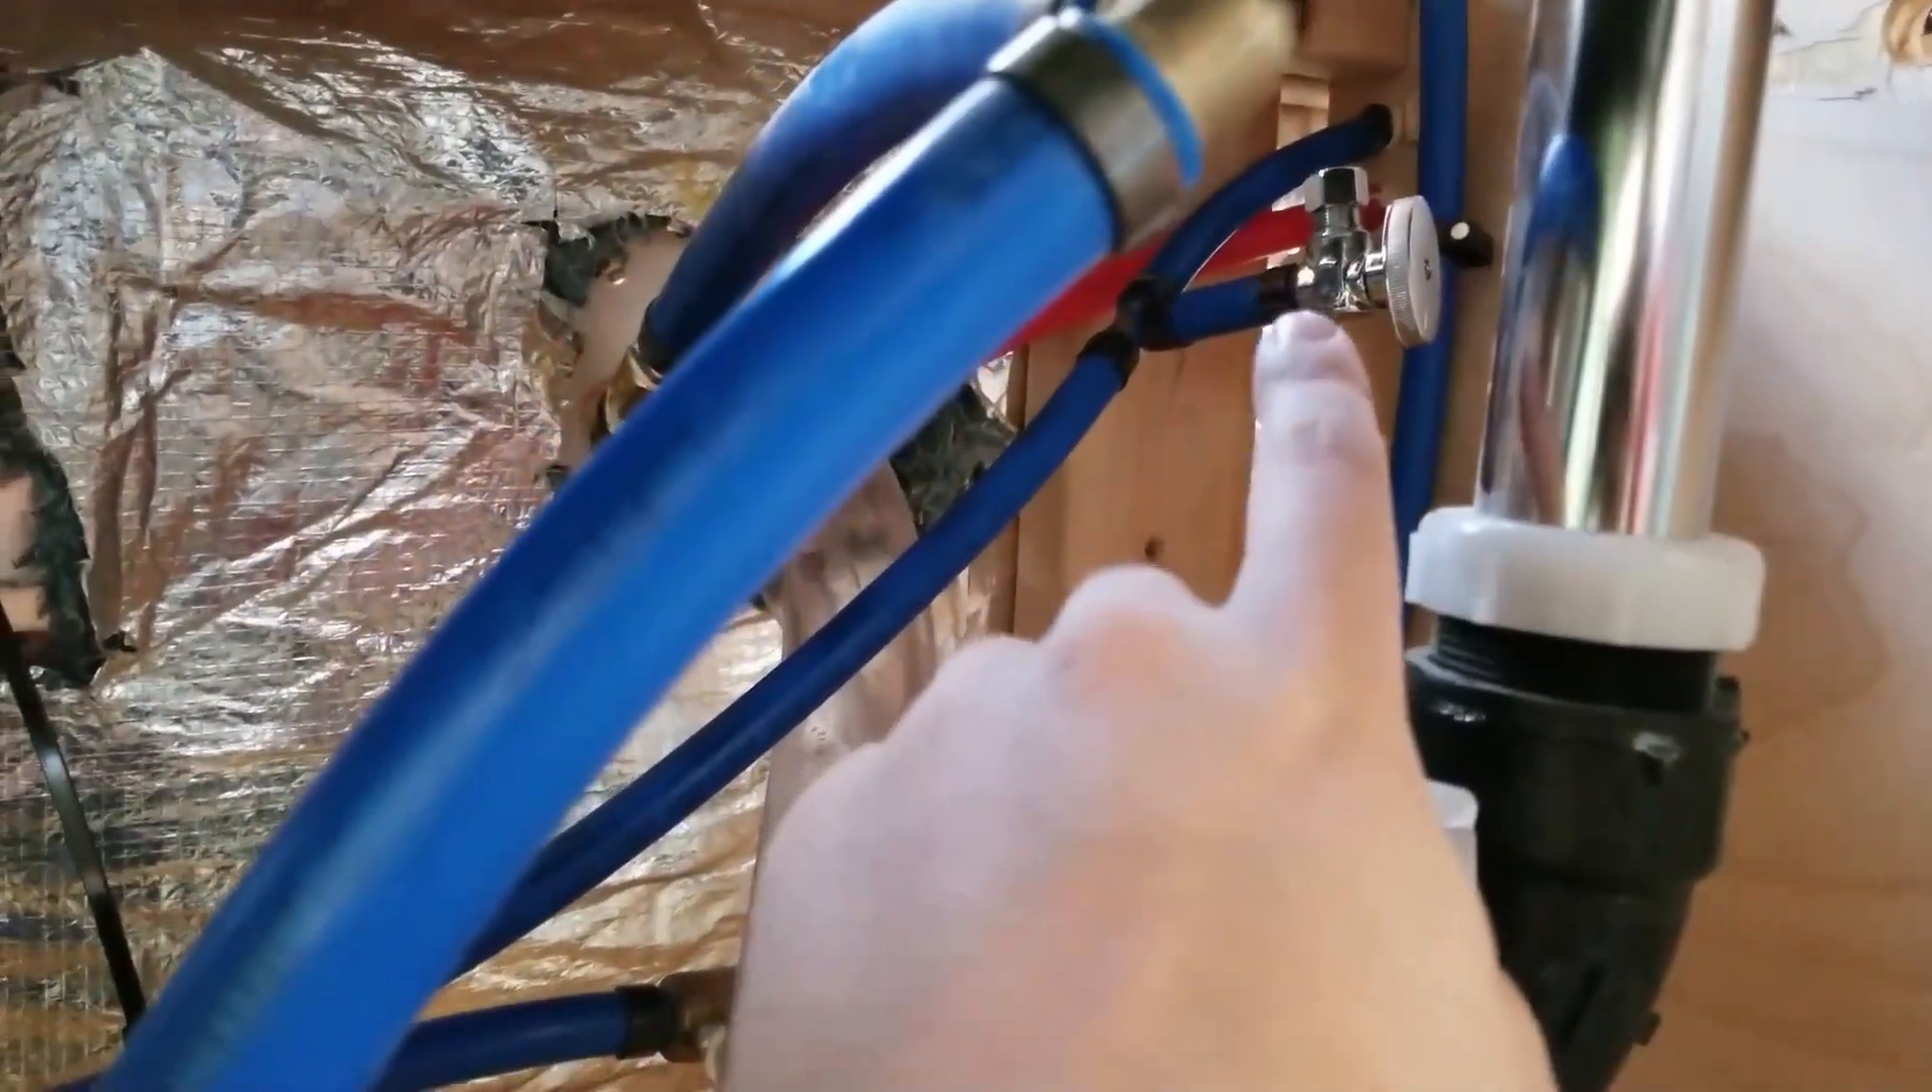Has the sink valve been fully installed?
Yes.